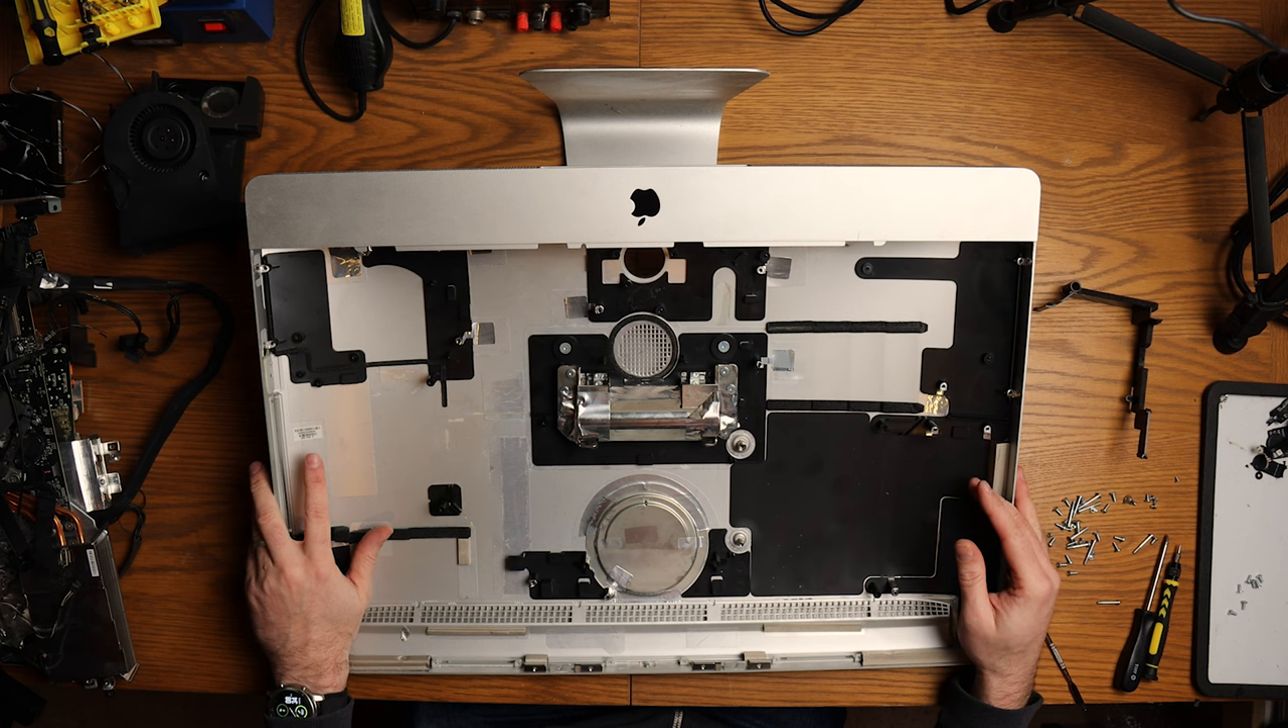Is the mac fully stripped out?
Yes.